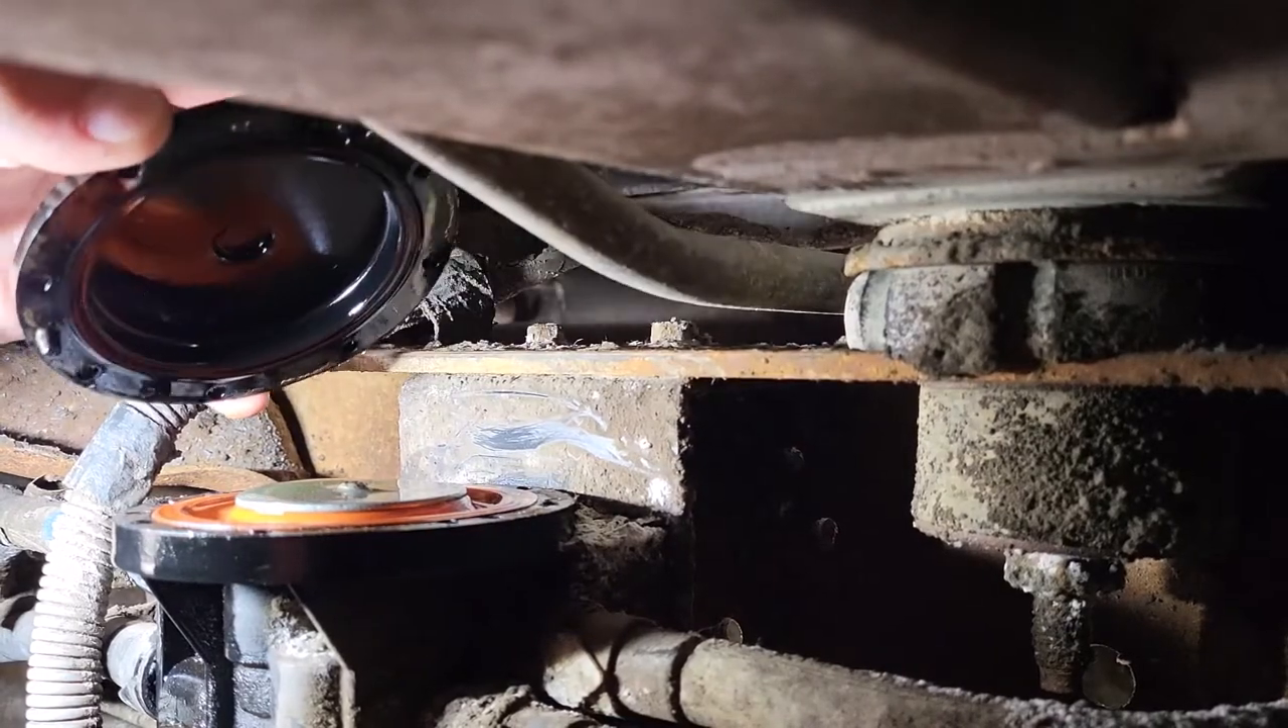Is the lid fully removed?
Yes.